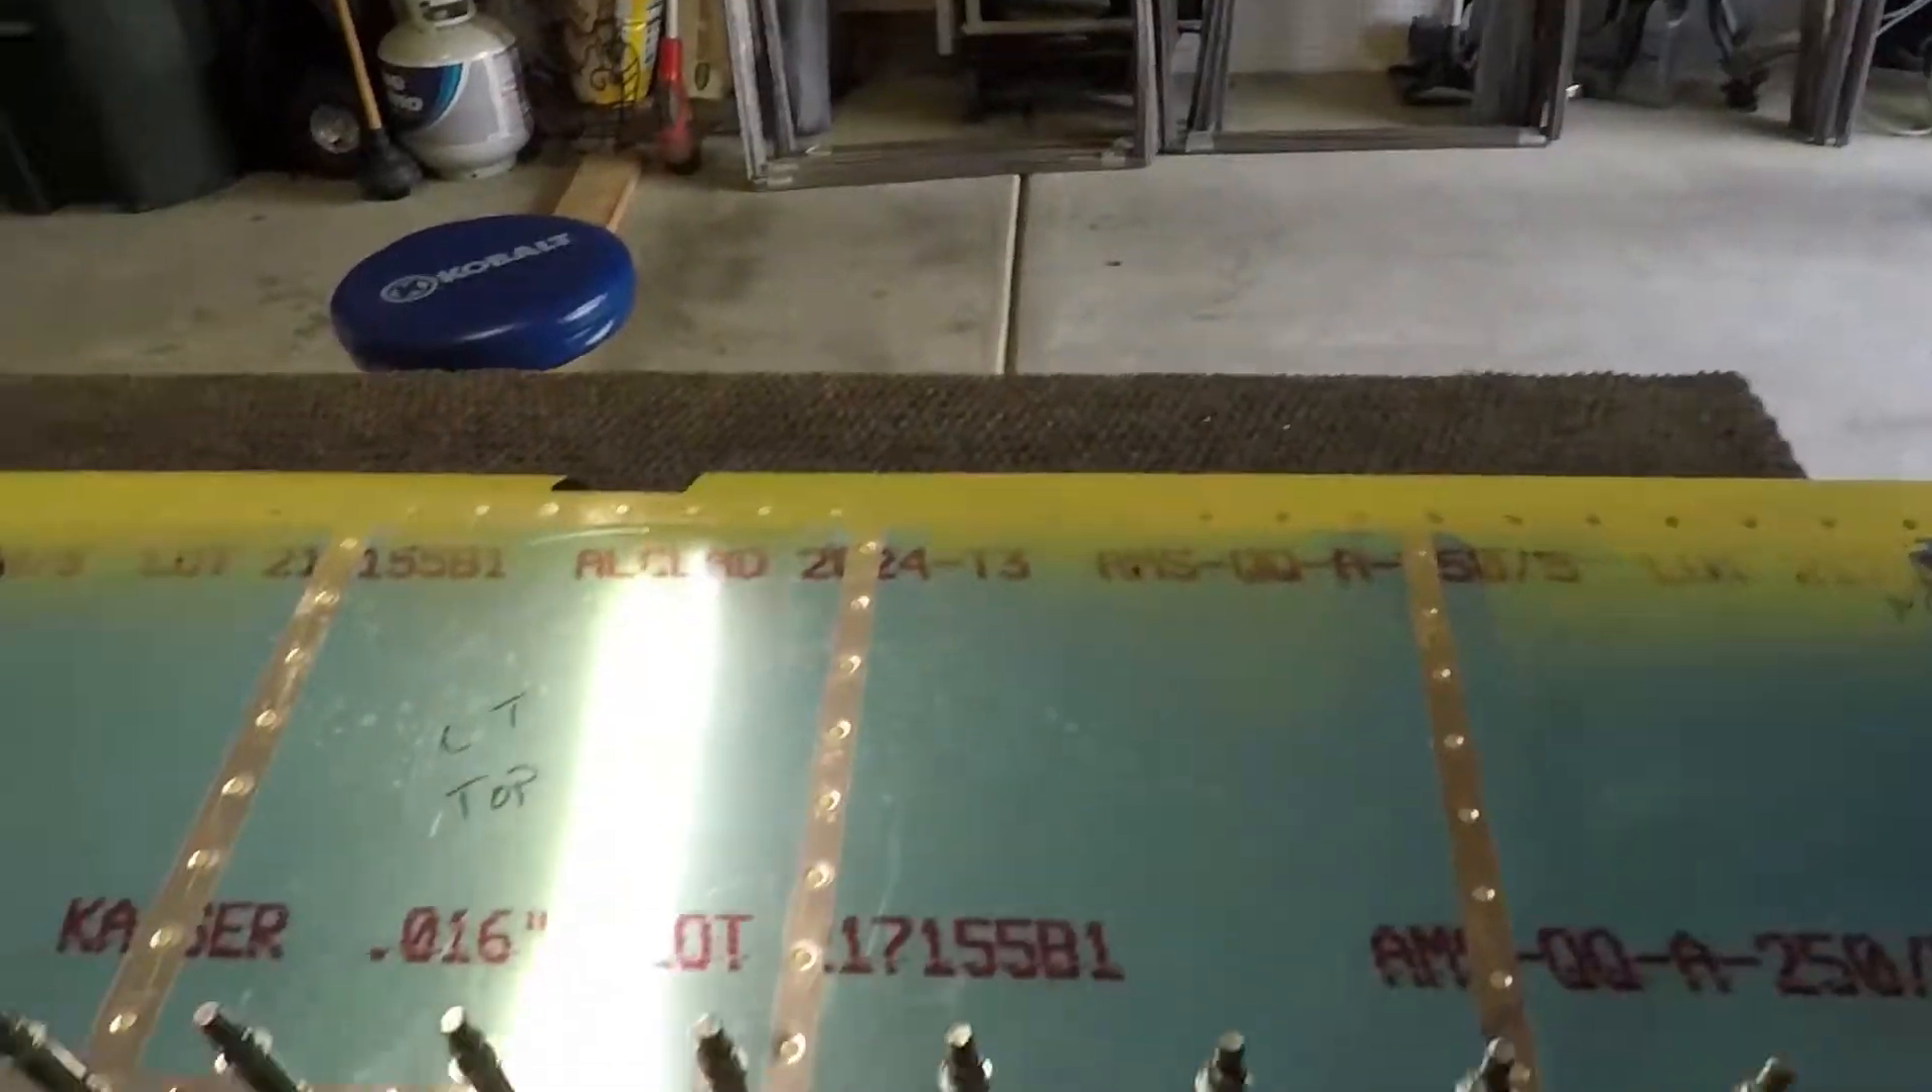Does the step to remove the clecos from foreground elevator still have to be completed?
Yes.